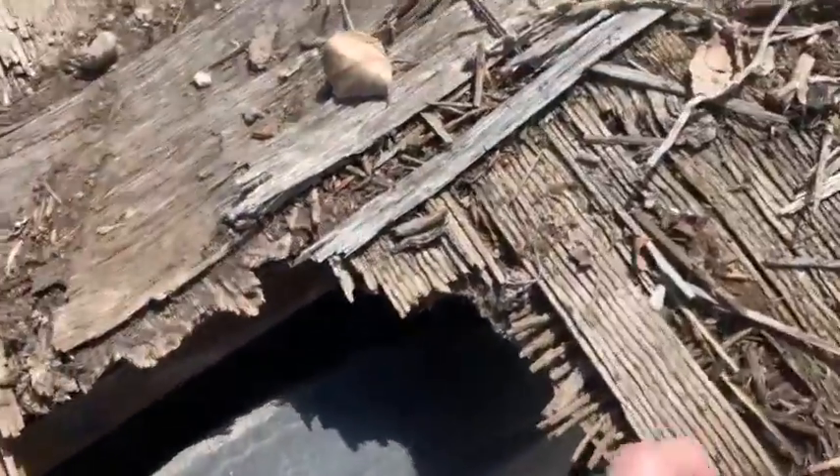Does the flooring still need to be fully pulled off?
Yes.